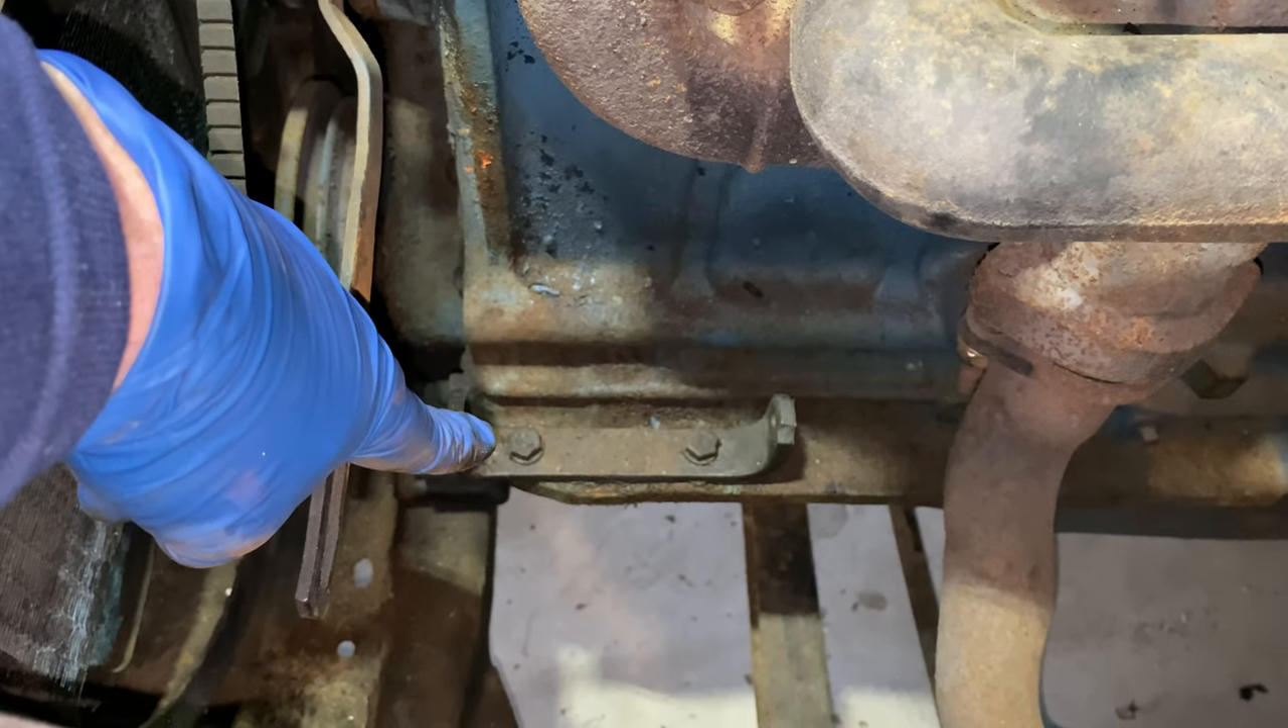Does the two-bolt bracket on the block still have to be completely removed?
Yes.